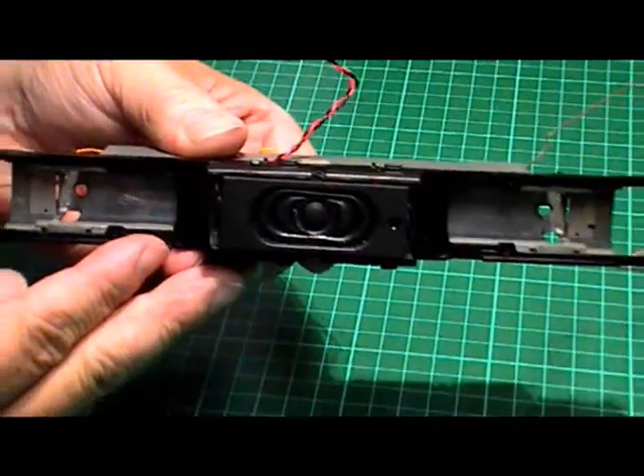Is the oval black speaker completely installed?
Yes.